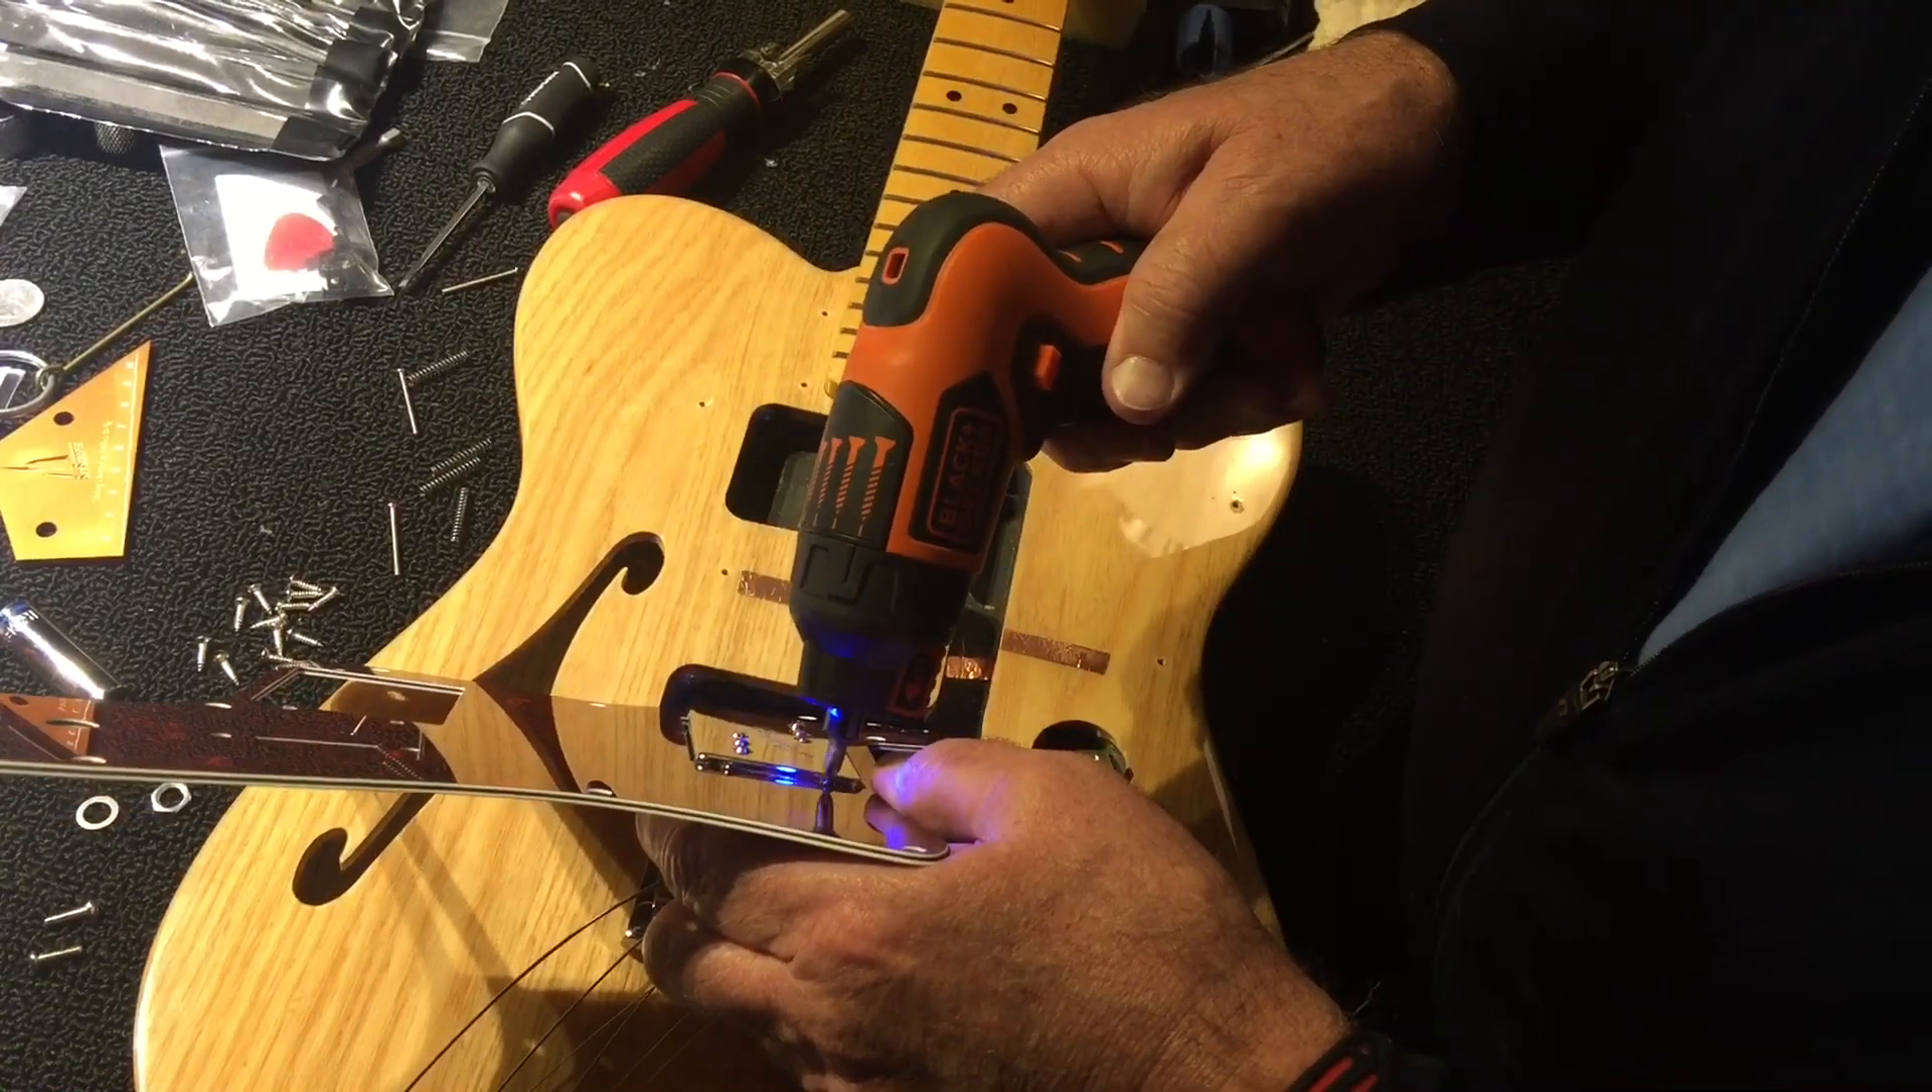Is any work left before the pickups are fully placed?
Yes.